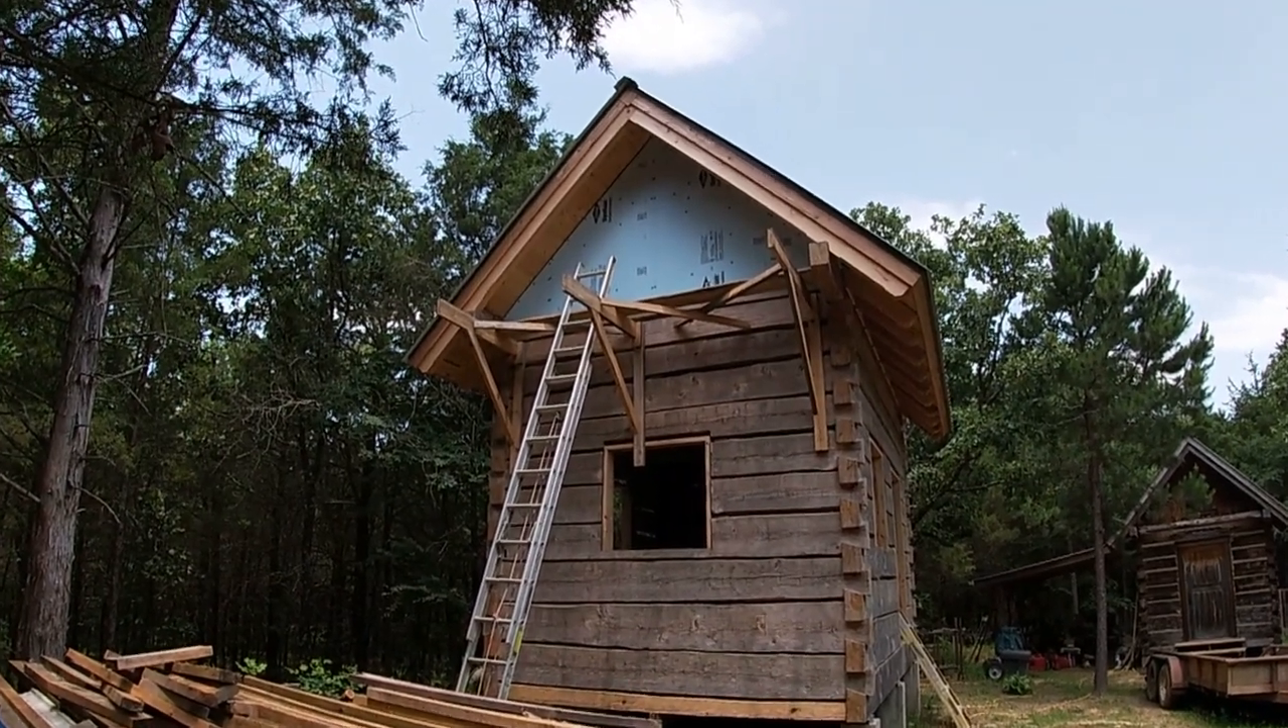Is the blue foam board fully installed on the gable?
Yes.